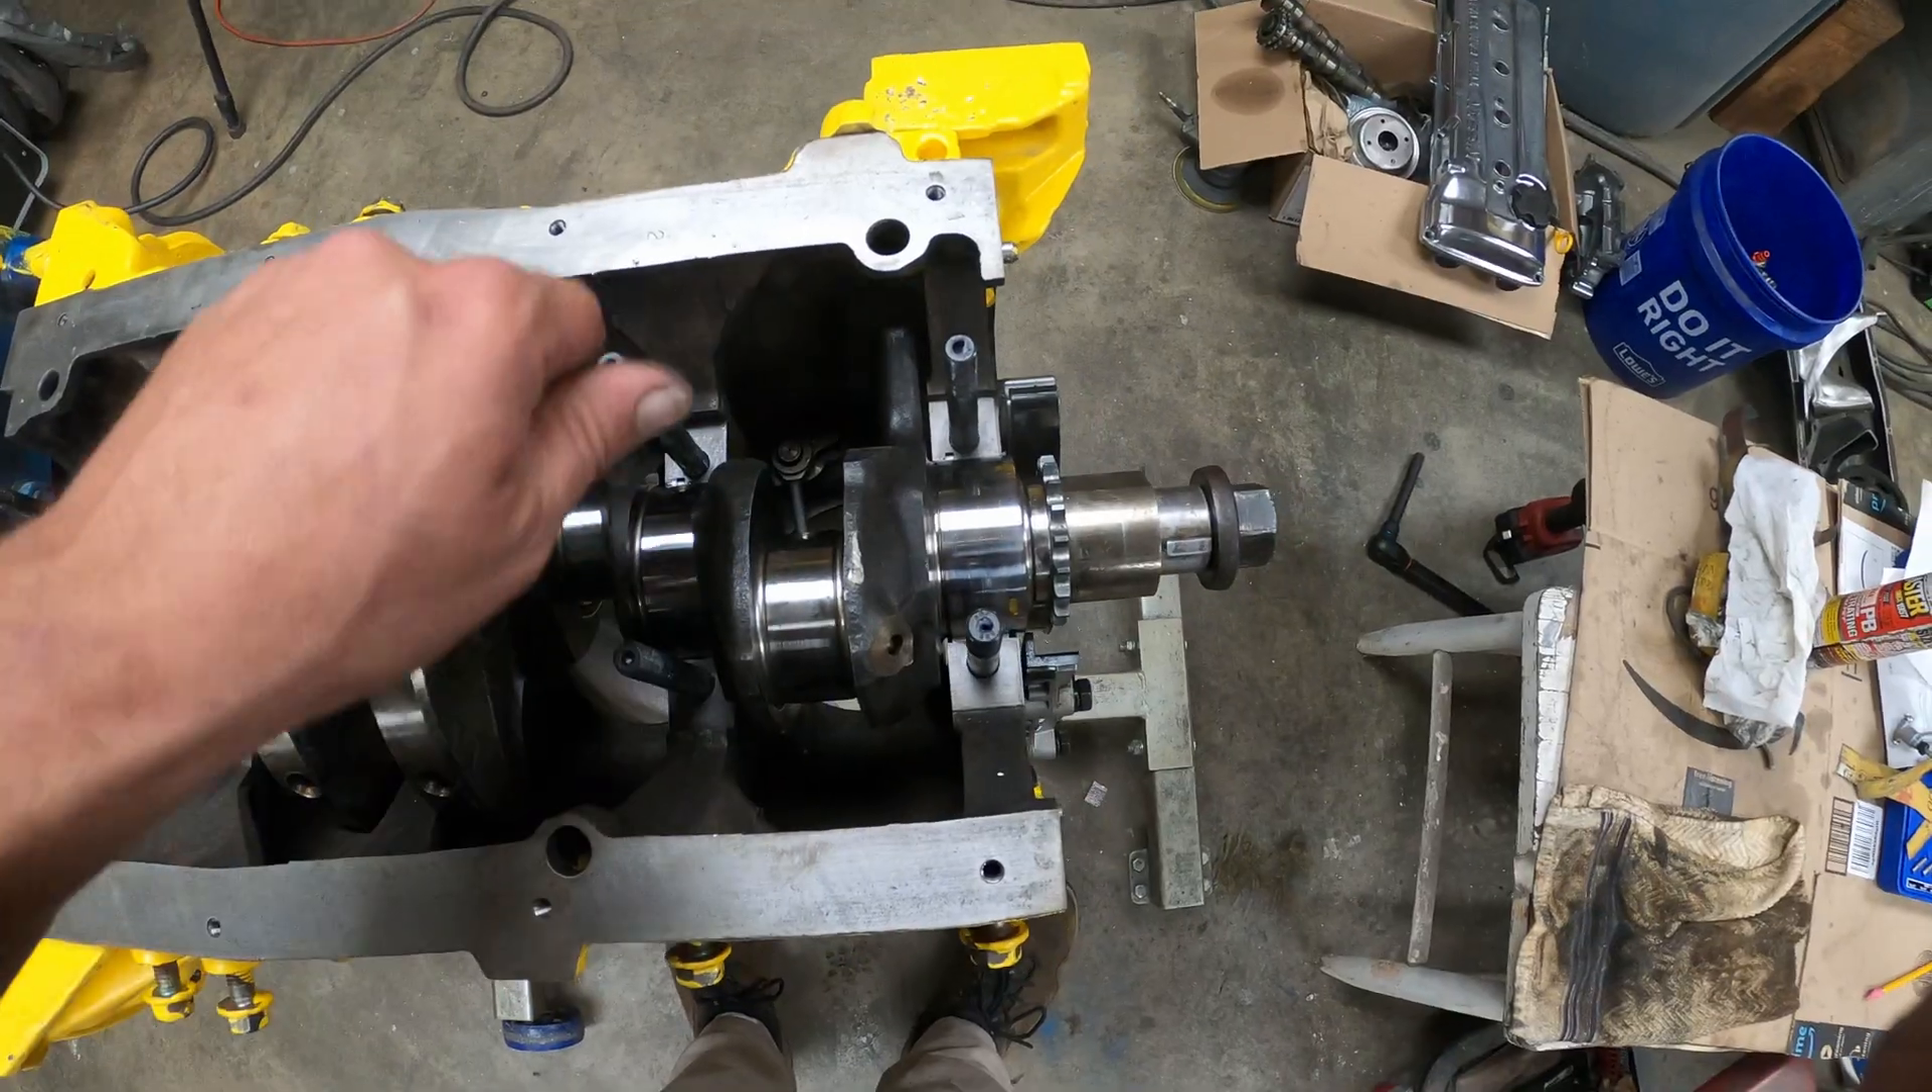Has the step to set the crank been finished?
Yes.